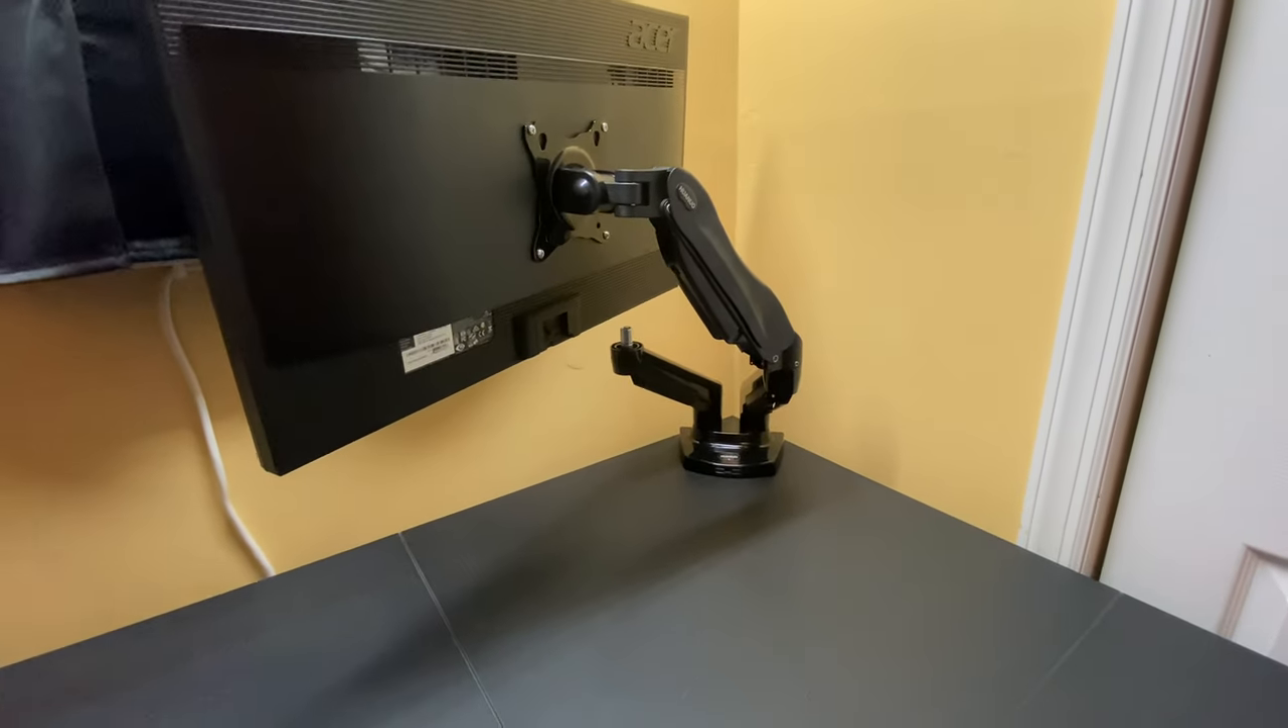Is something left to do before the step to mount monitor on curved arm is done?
No.